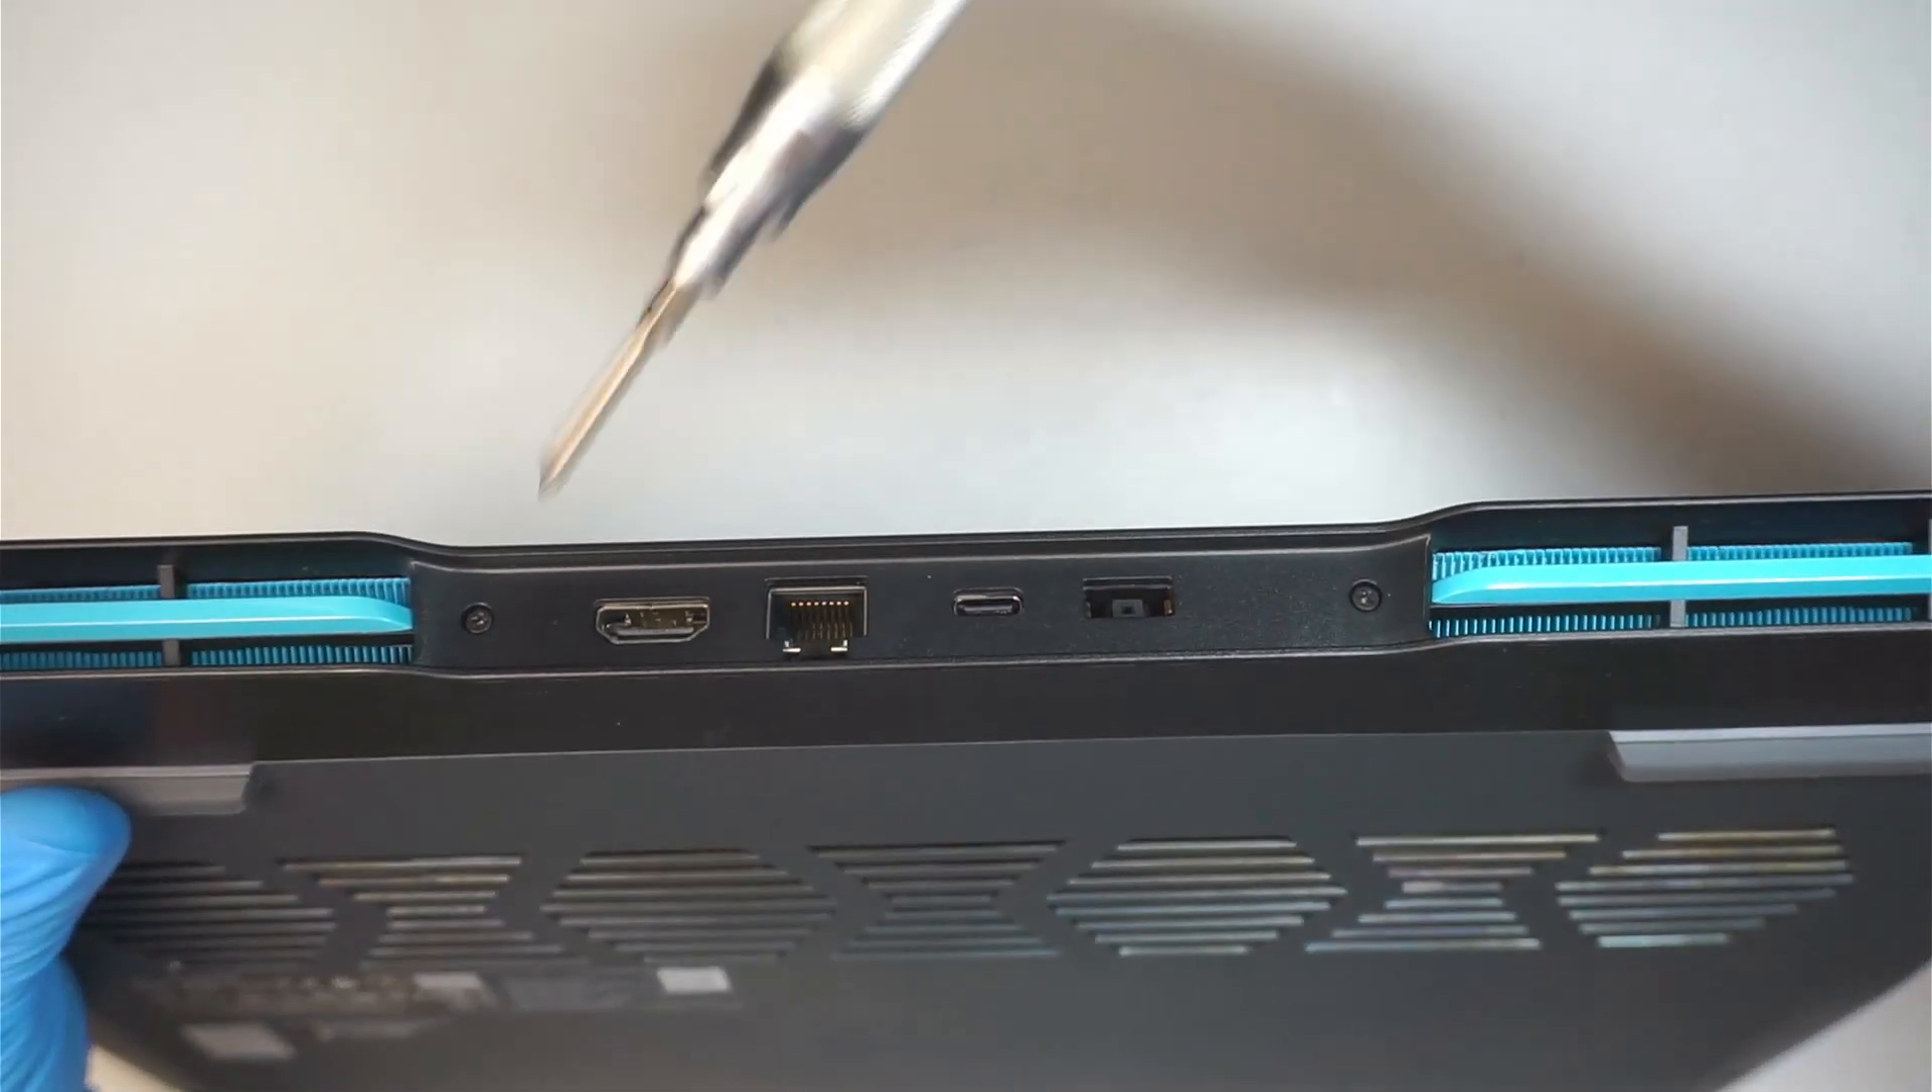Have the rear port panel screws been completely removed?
No.